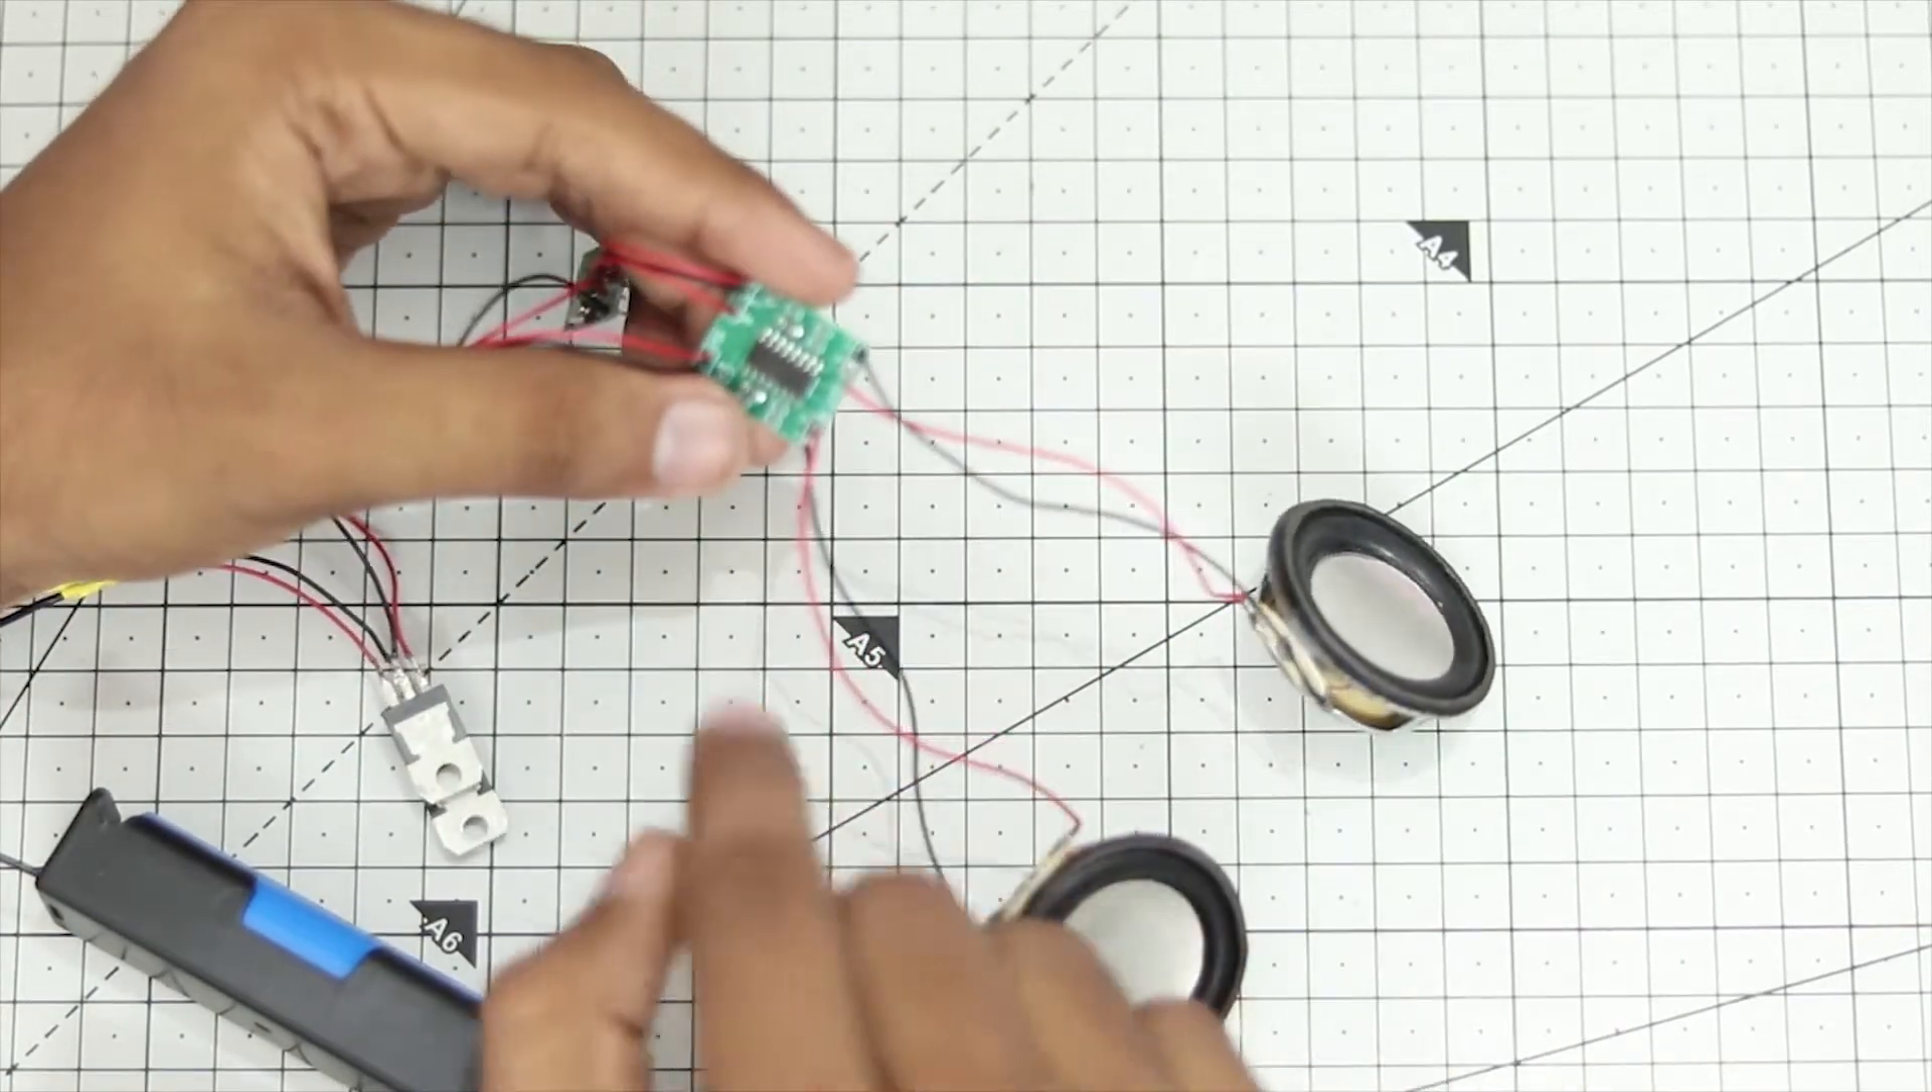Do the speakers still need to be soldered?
No.